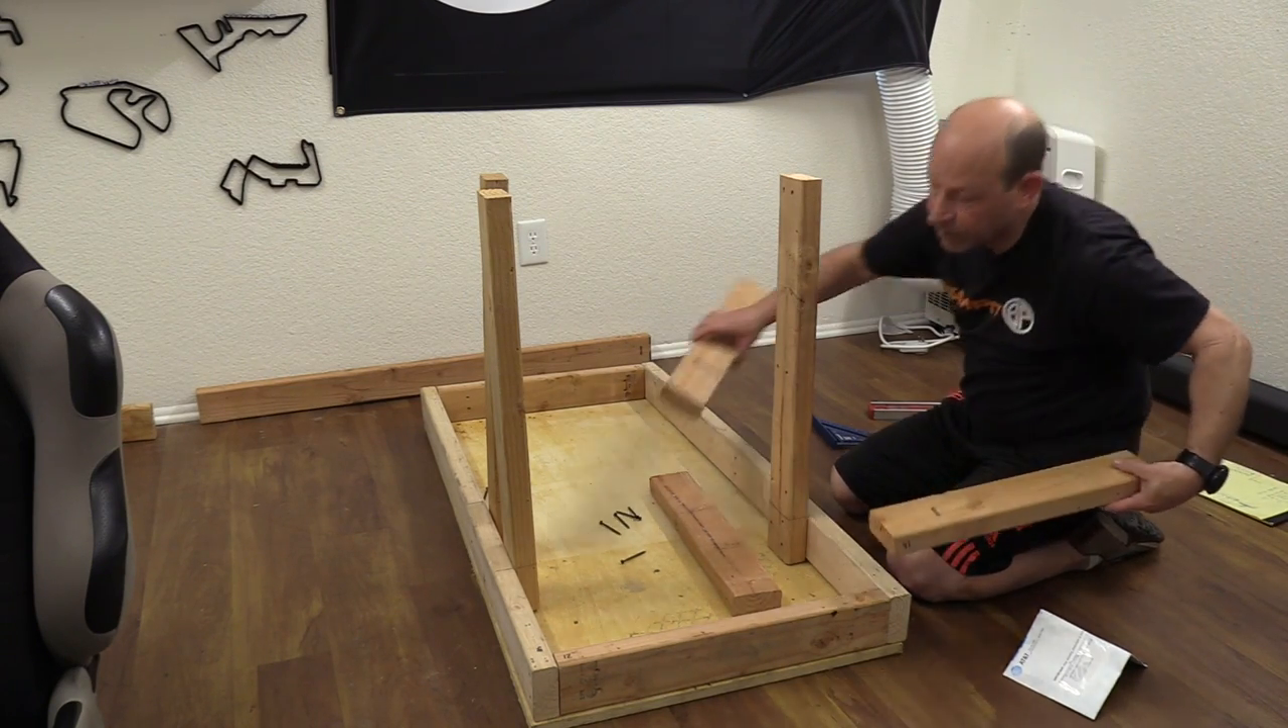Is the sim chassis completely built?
No.